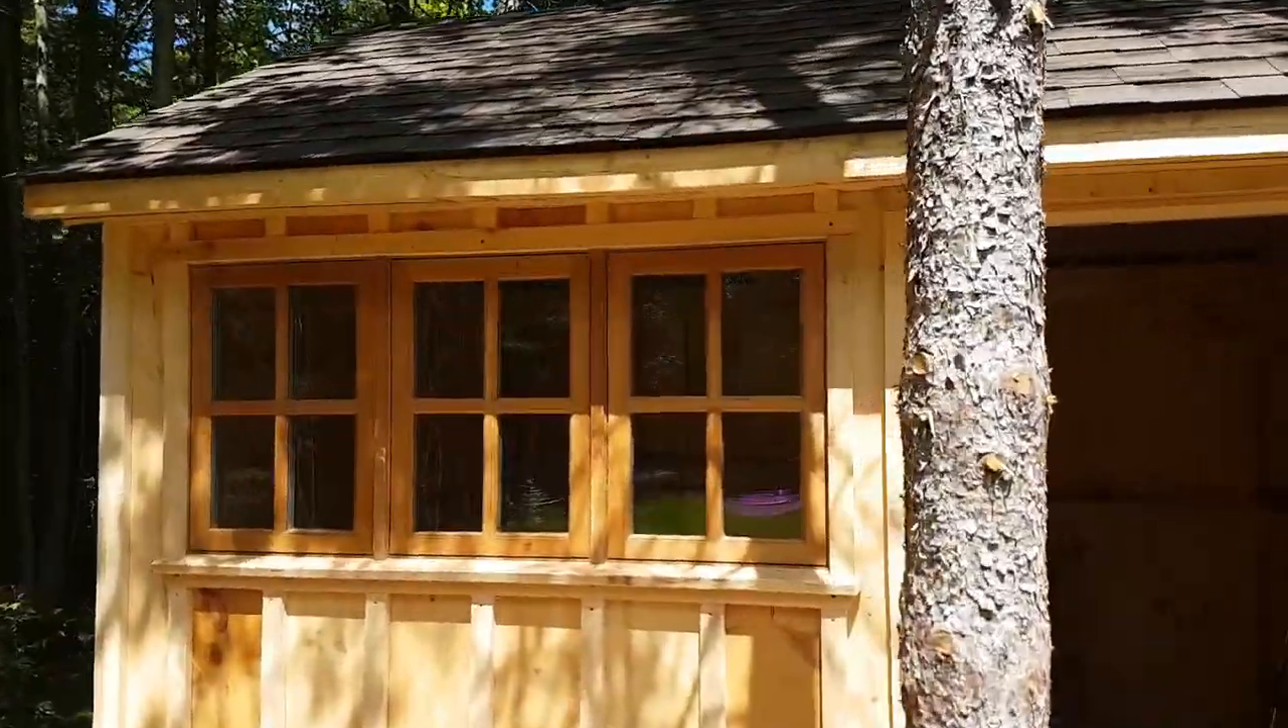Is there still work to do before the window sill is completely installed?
No.